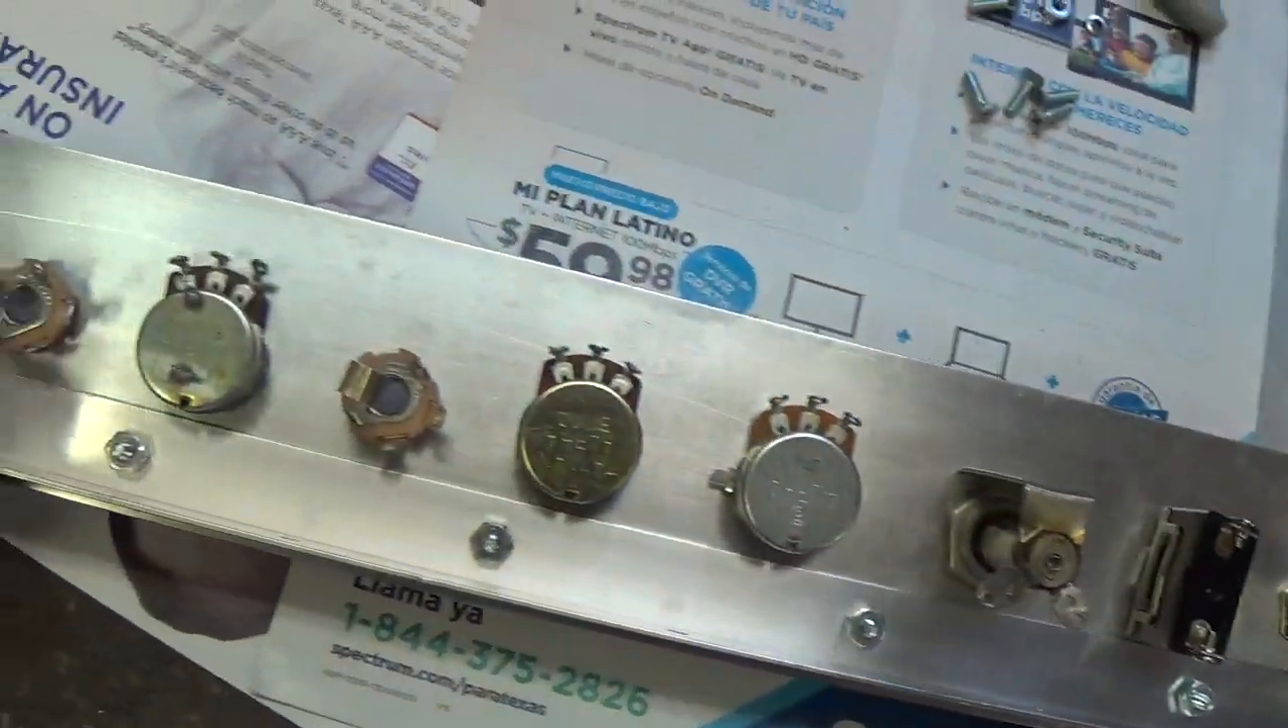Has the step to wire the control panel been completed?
No.